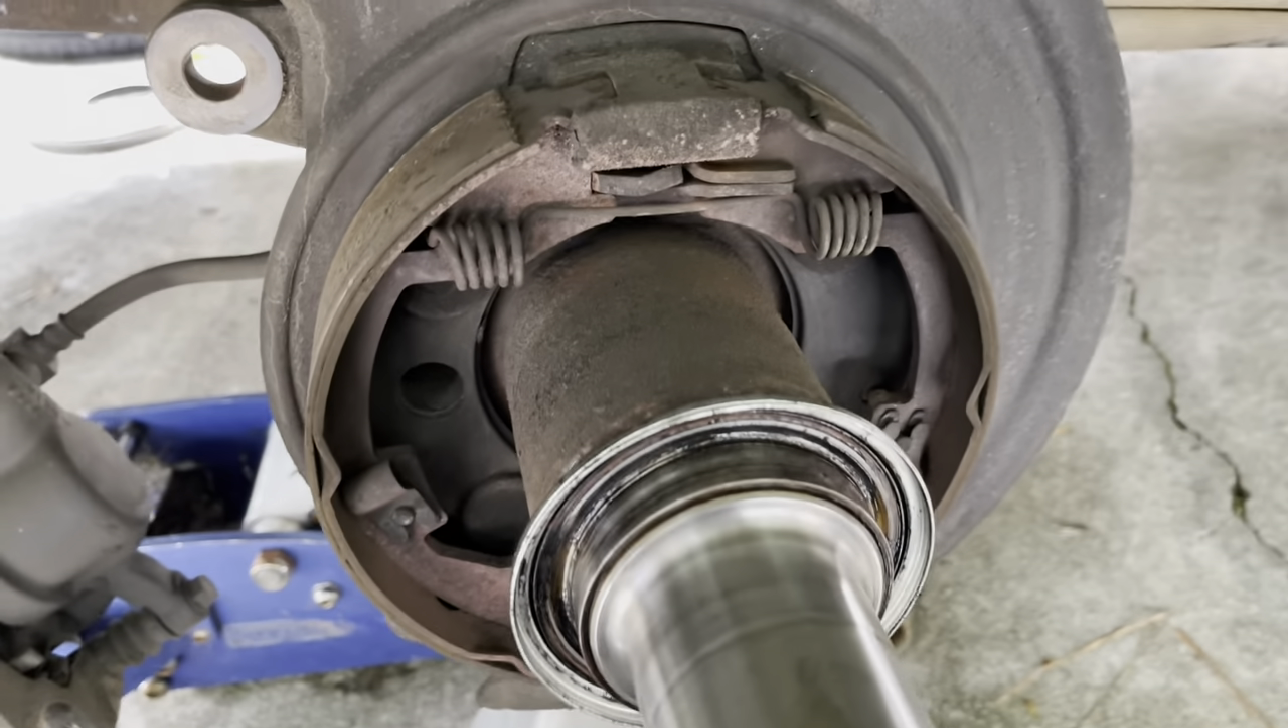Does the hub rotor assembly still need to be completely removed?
No.